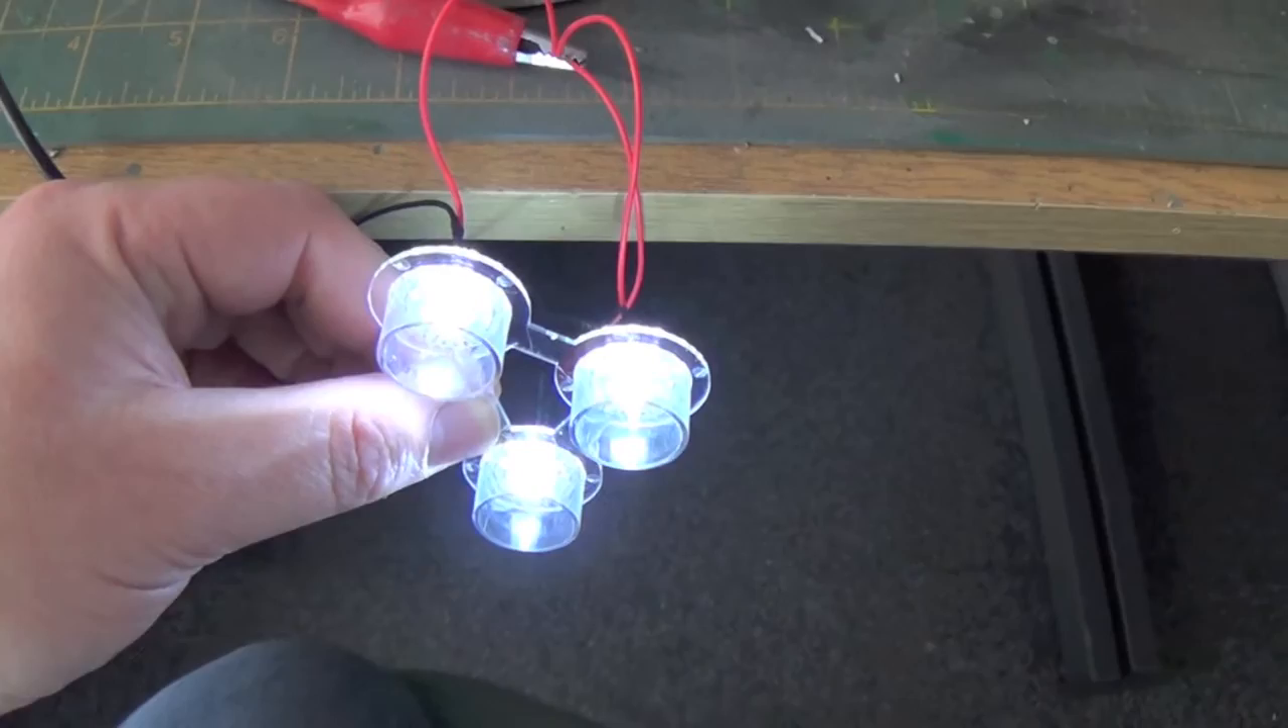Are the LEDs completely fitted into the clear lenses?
Yes.